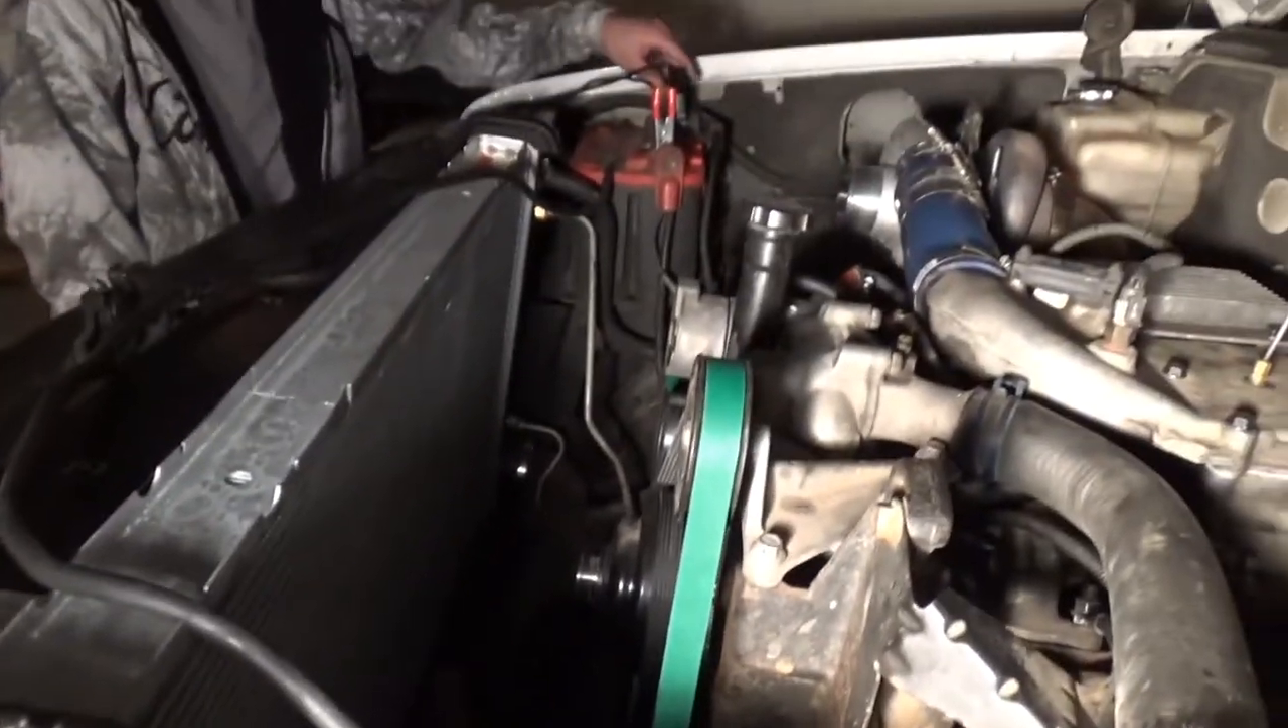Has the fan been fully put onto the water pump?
No.